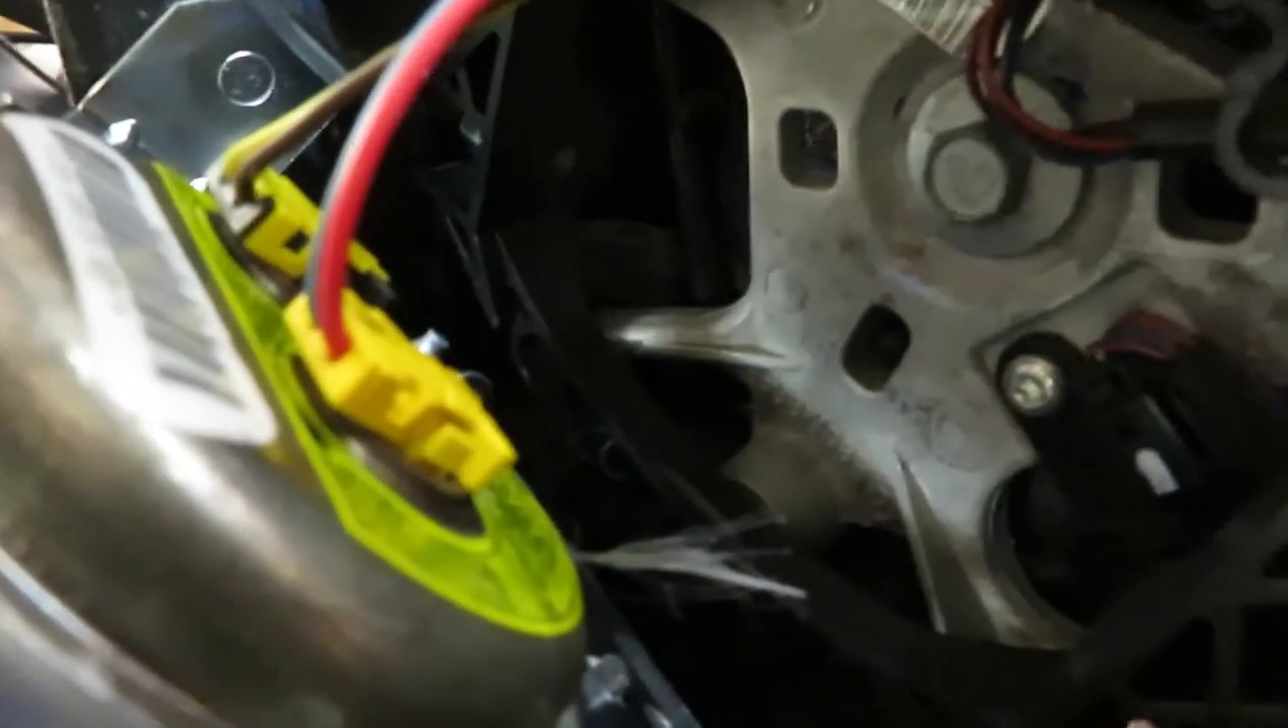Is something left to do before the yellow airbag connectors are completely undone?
Yes.